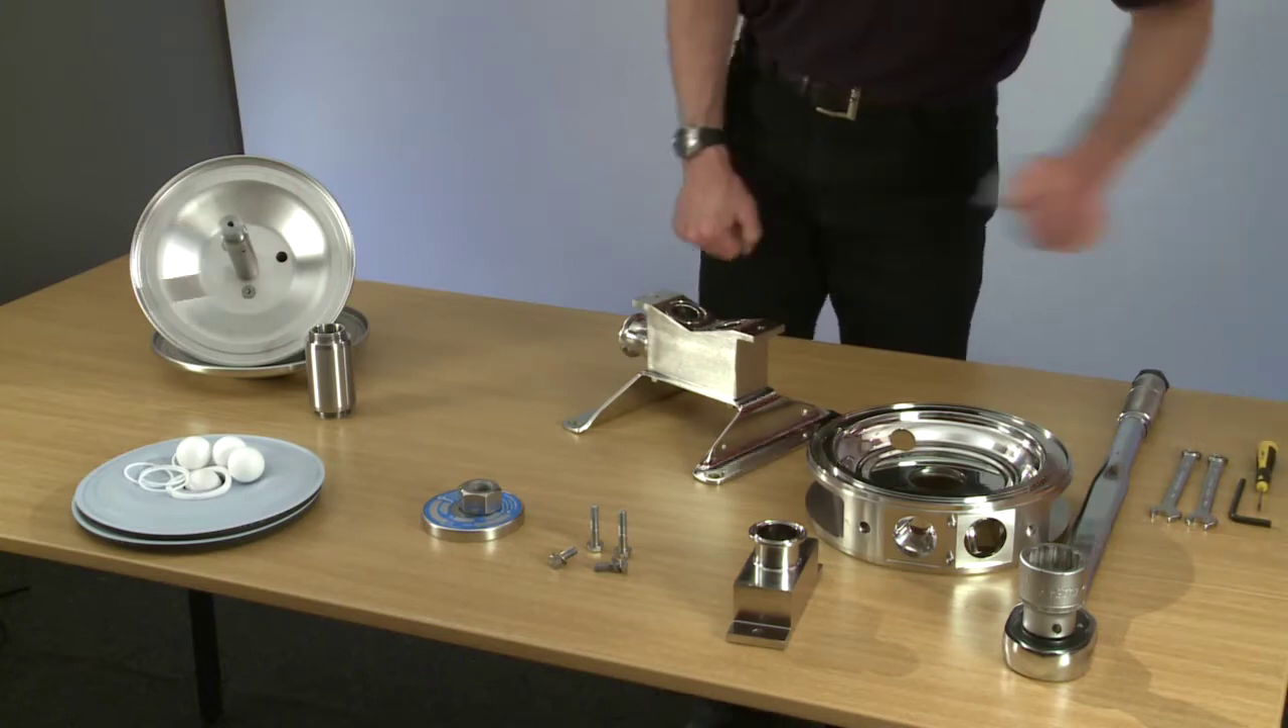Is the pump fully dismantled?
Yes.